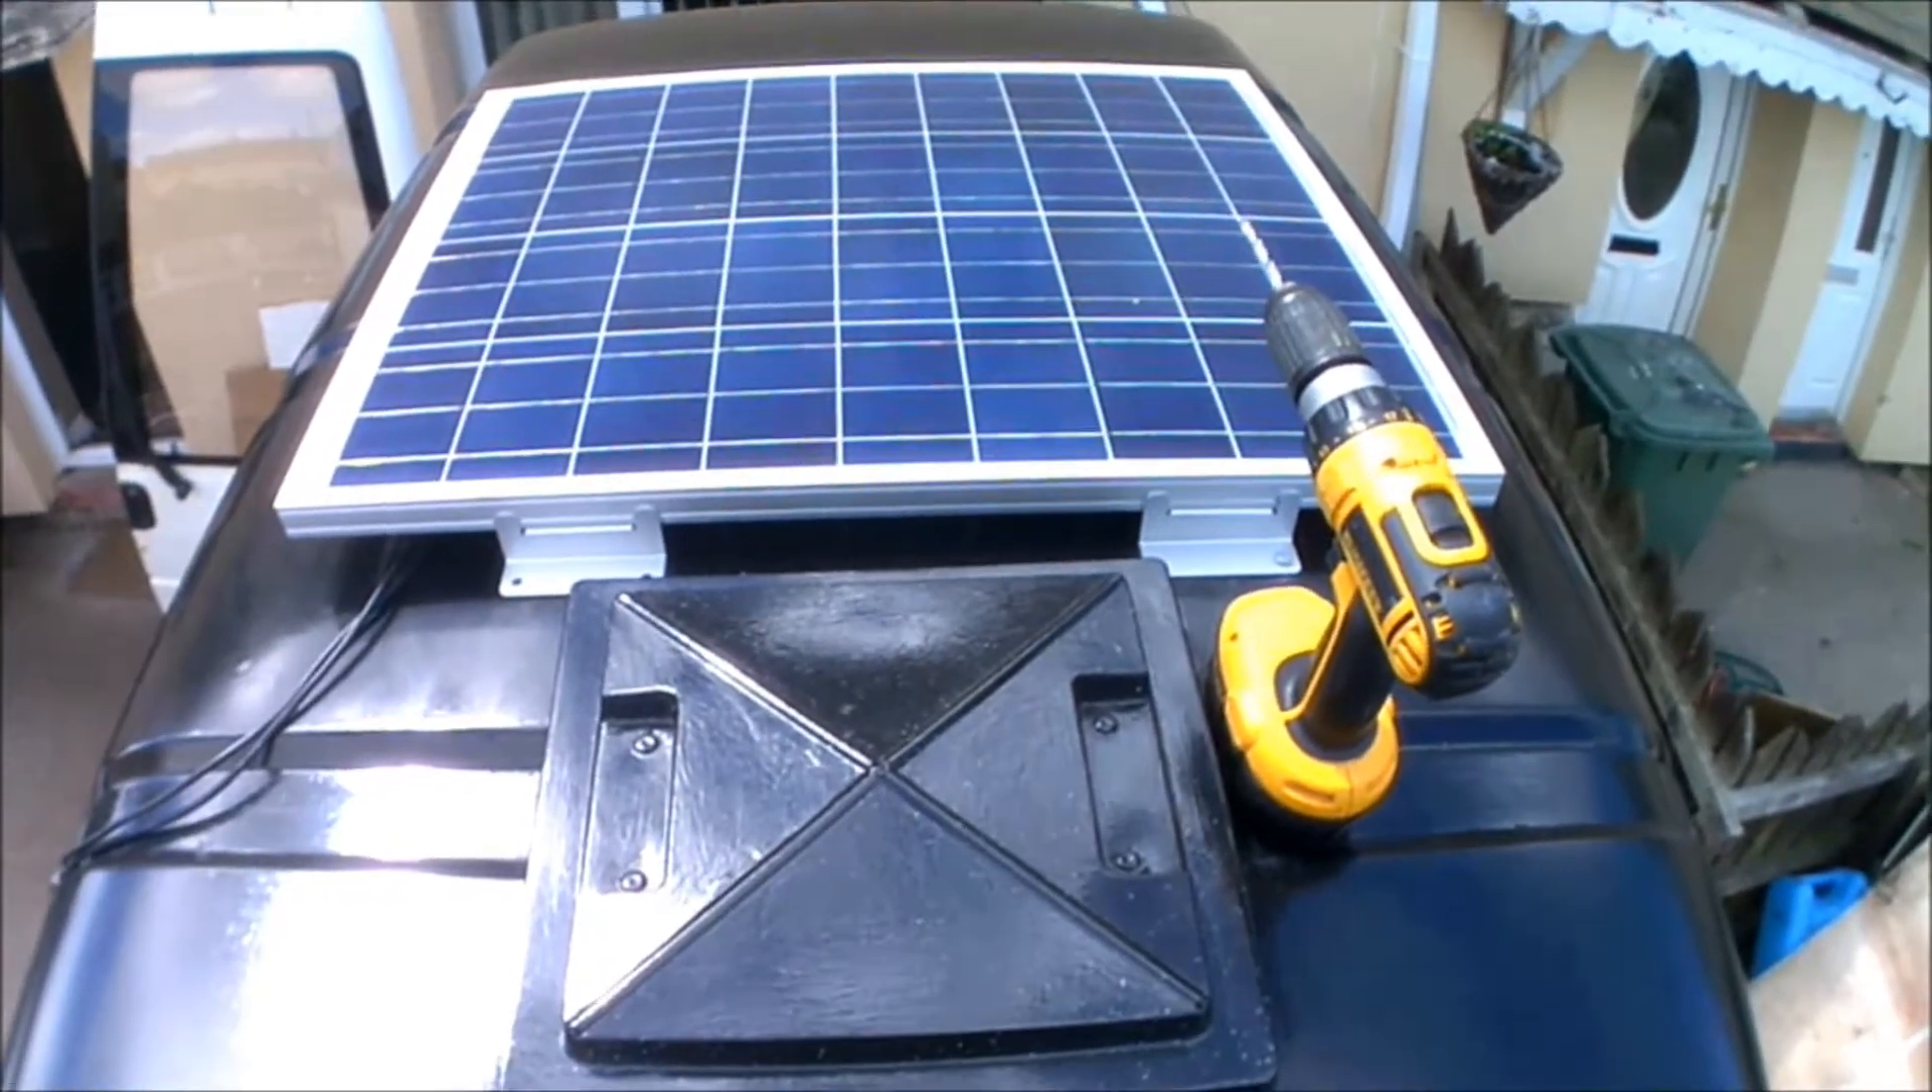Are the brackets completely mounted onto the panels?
Yes.